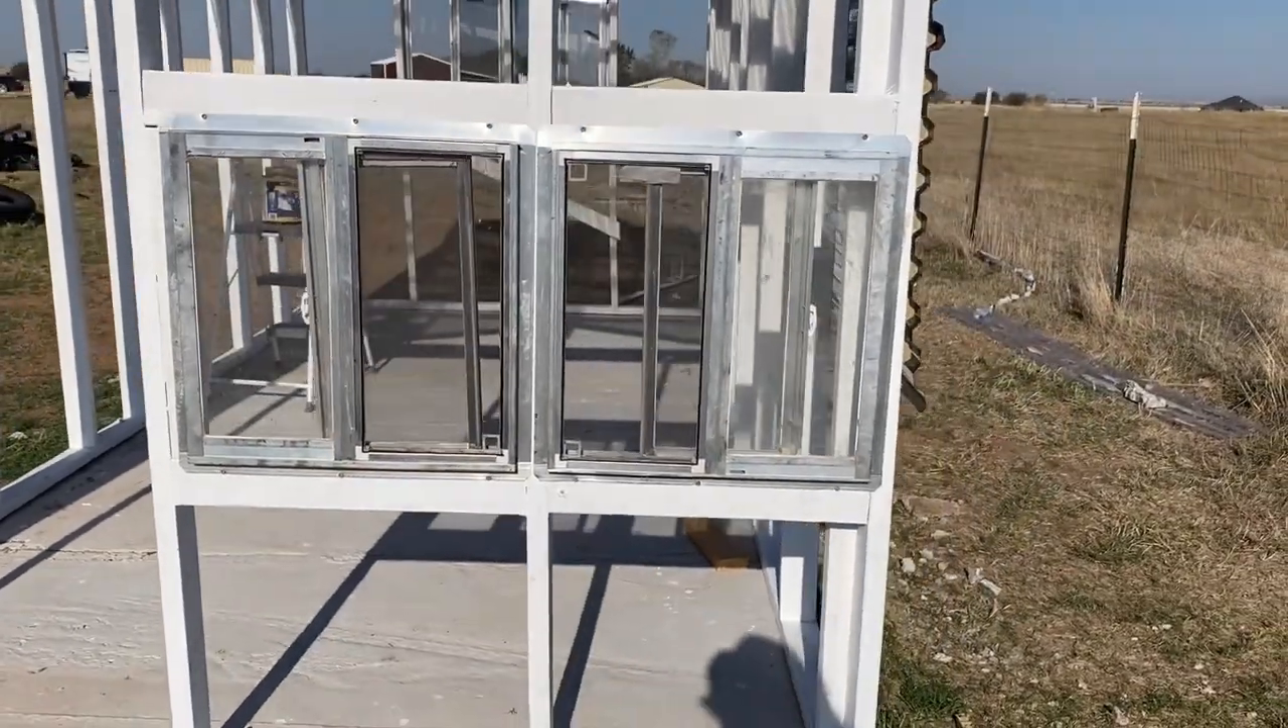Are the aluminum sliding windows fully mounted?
Yes.